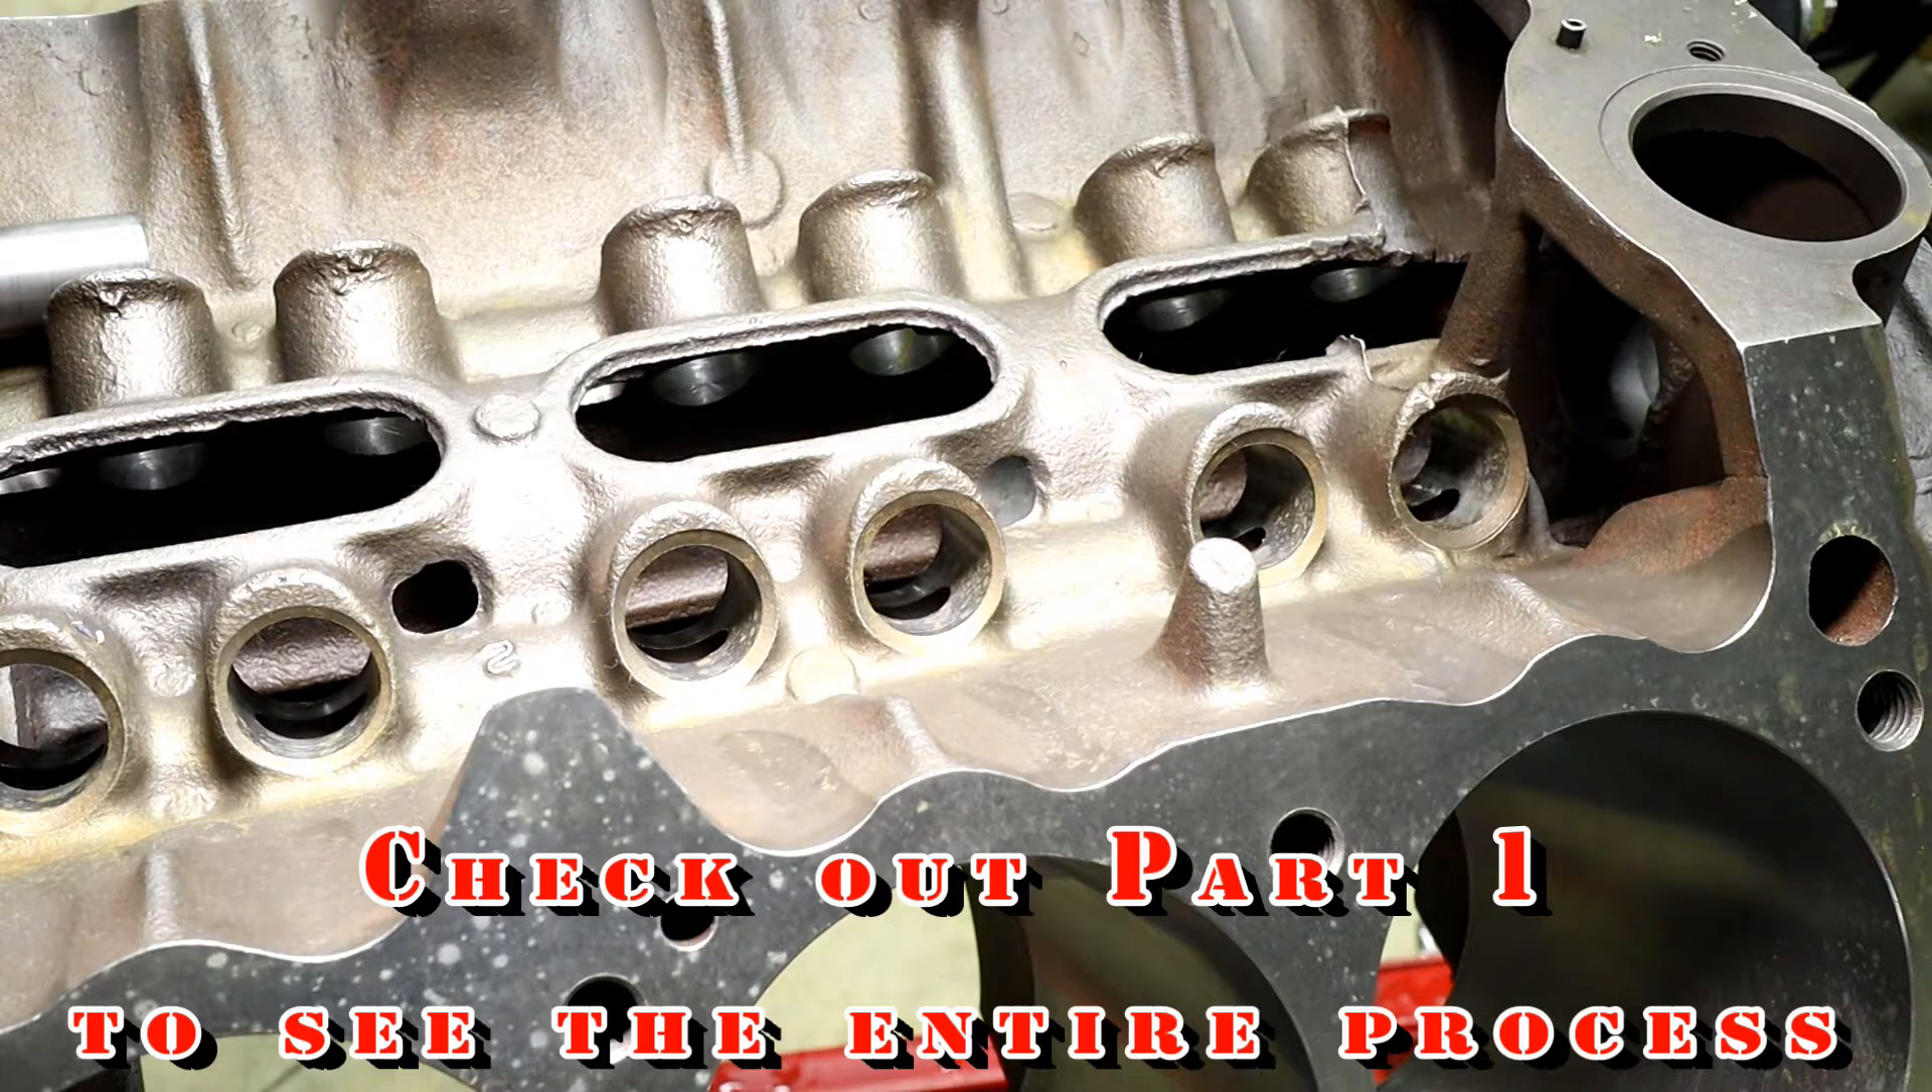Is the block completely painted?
No.